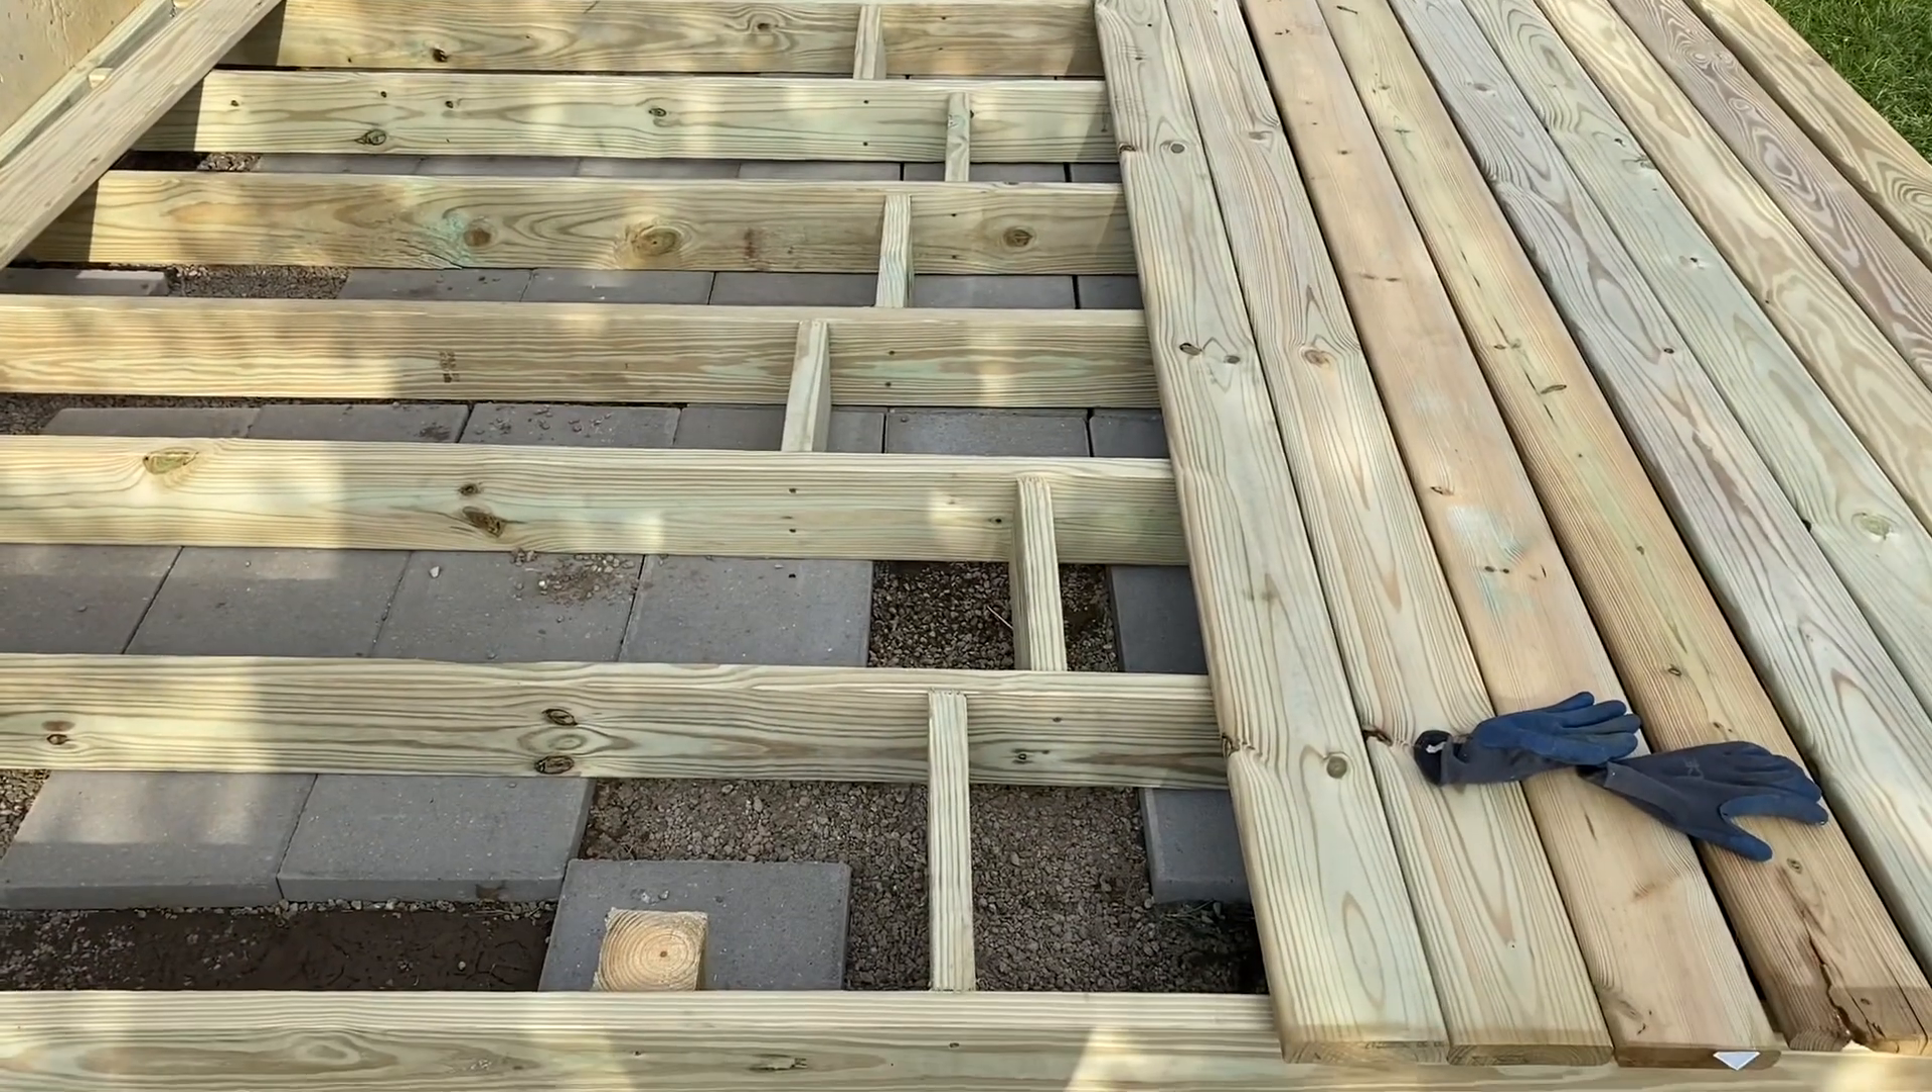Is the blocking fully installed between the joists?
Yes.